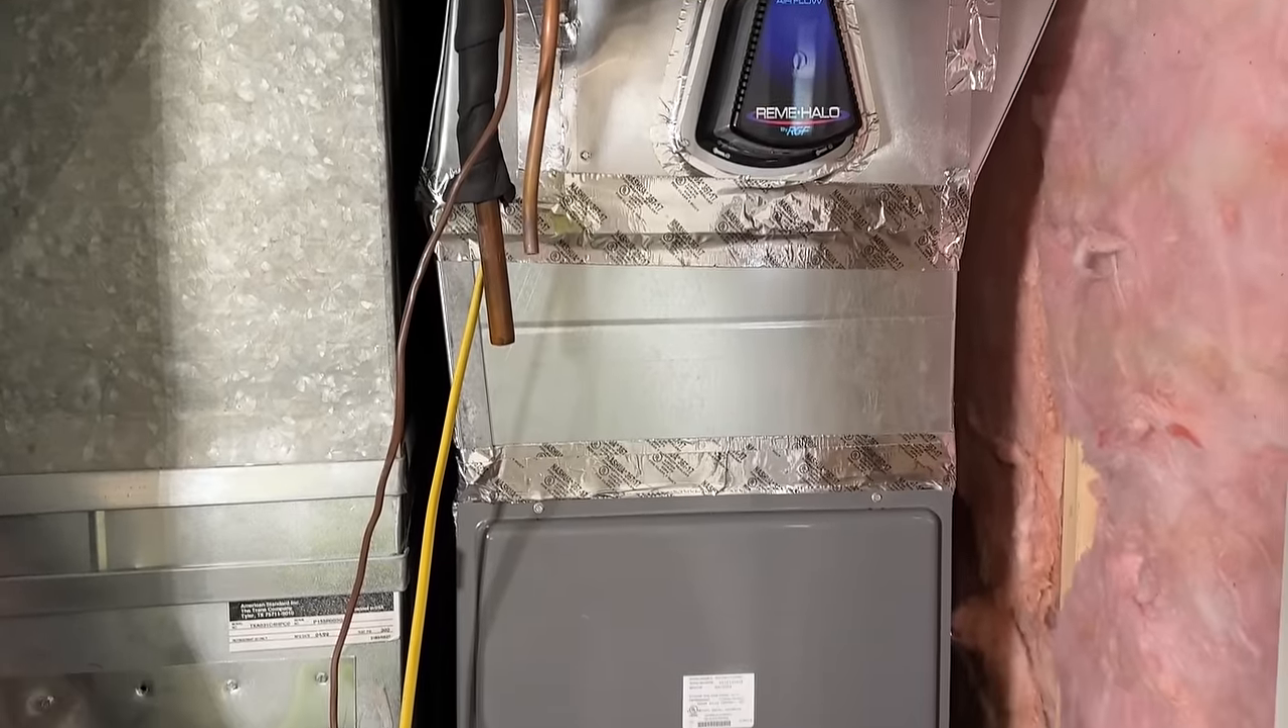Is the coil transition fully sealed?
Yes.